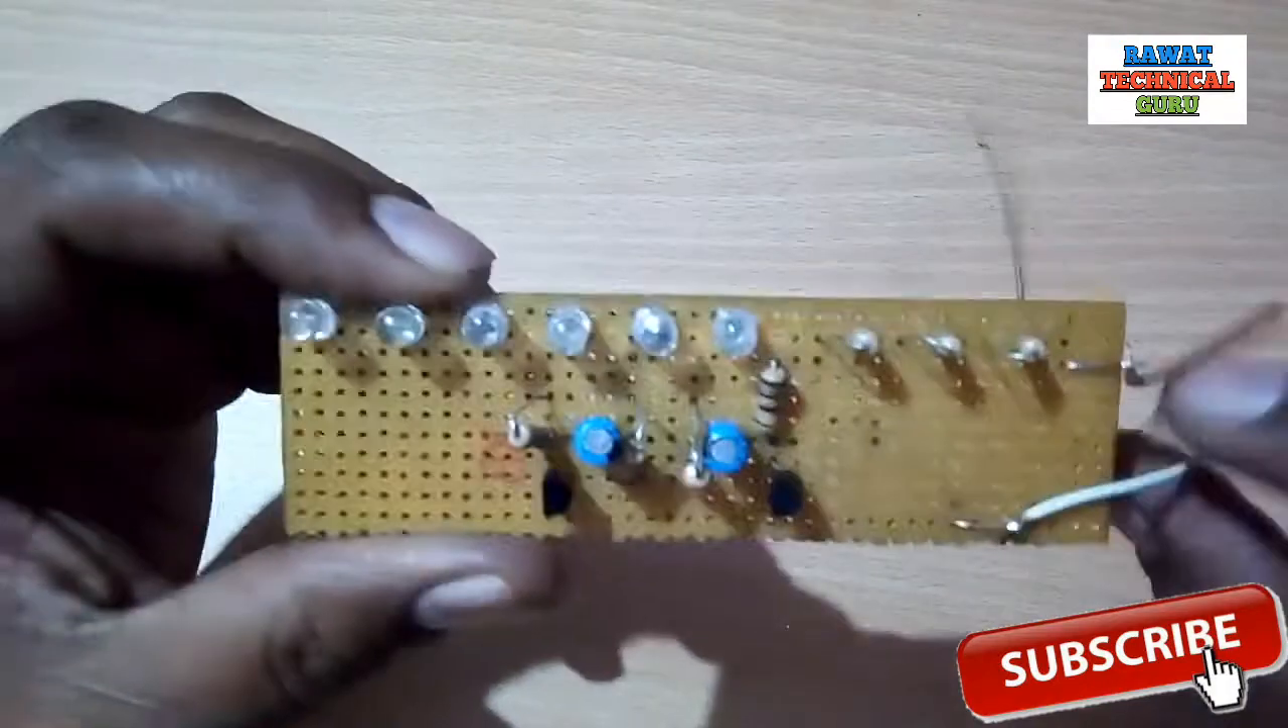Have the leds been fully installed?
Yes.